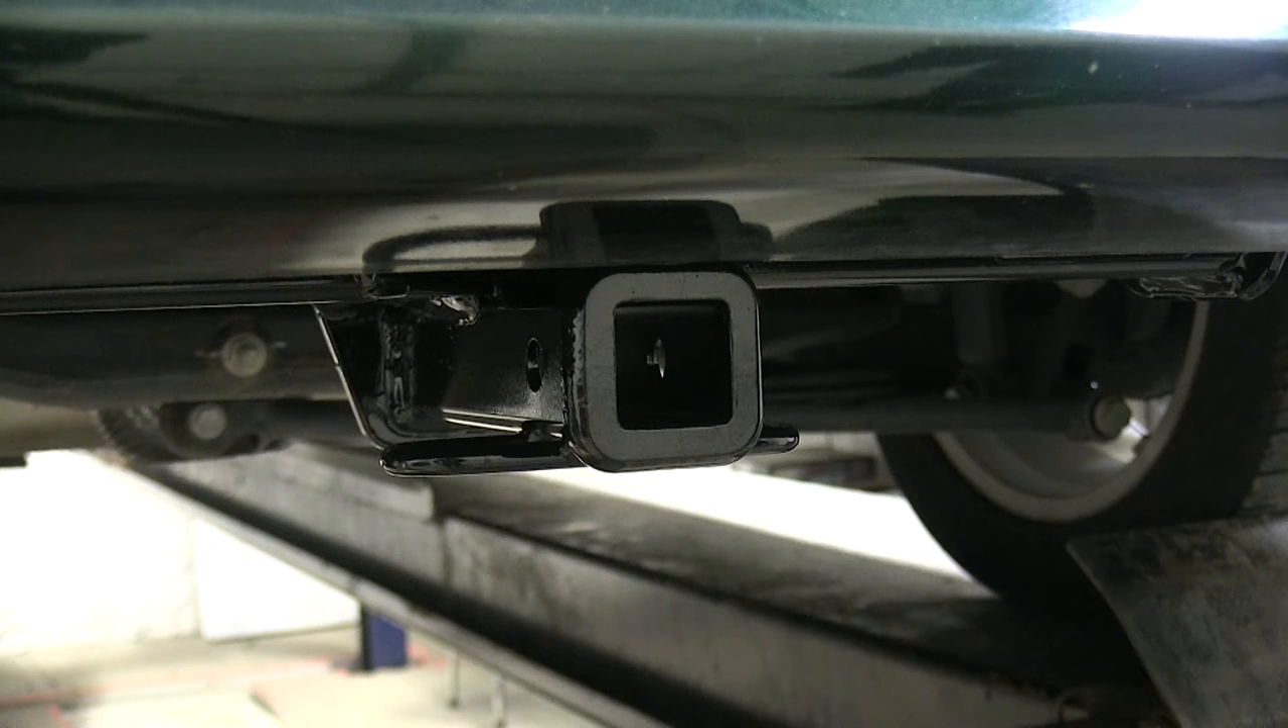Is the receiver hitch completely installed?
Yes.